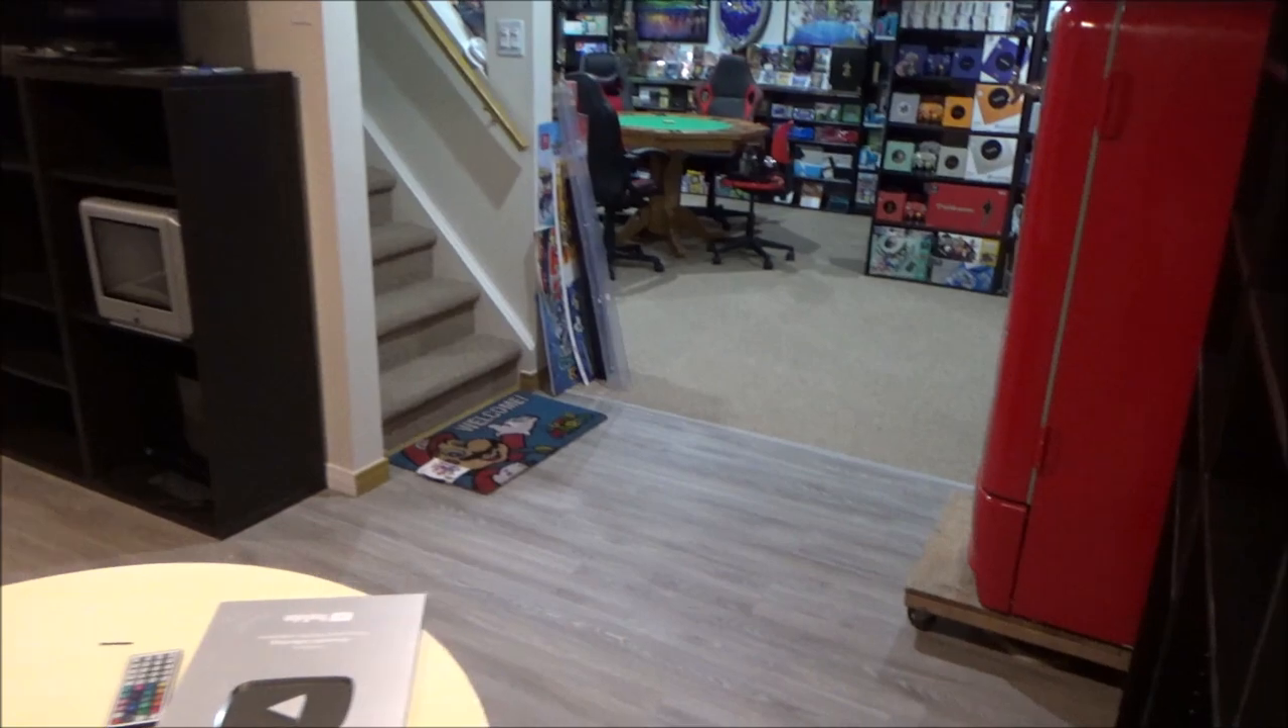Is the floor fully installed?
Yes.